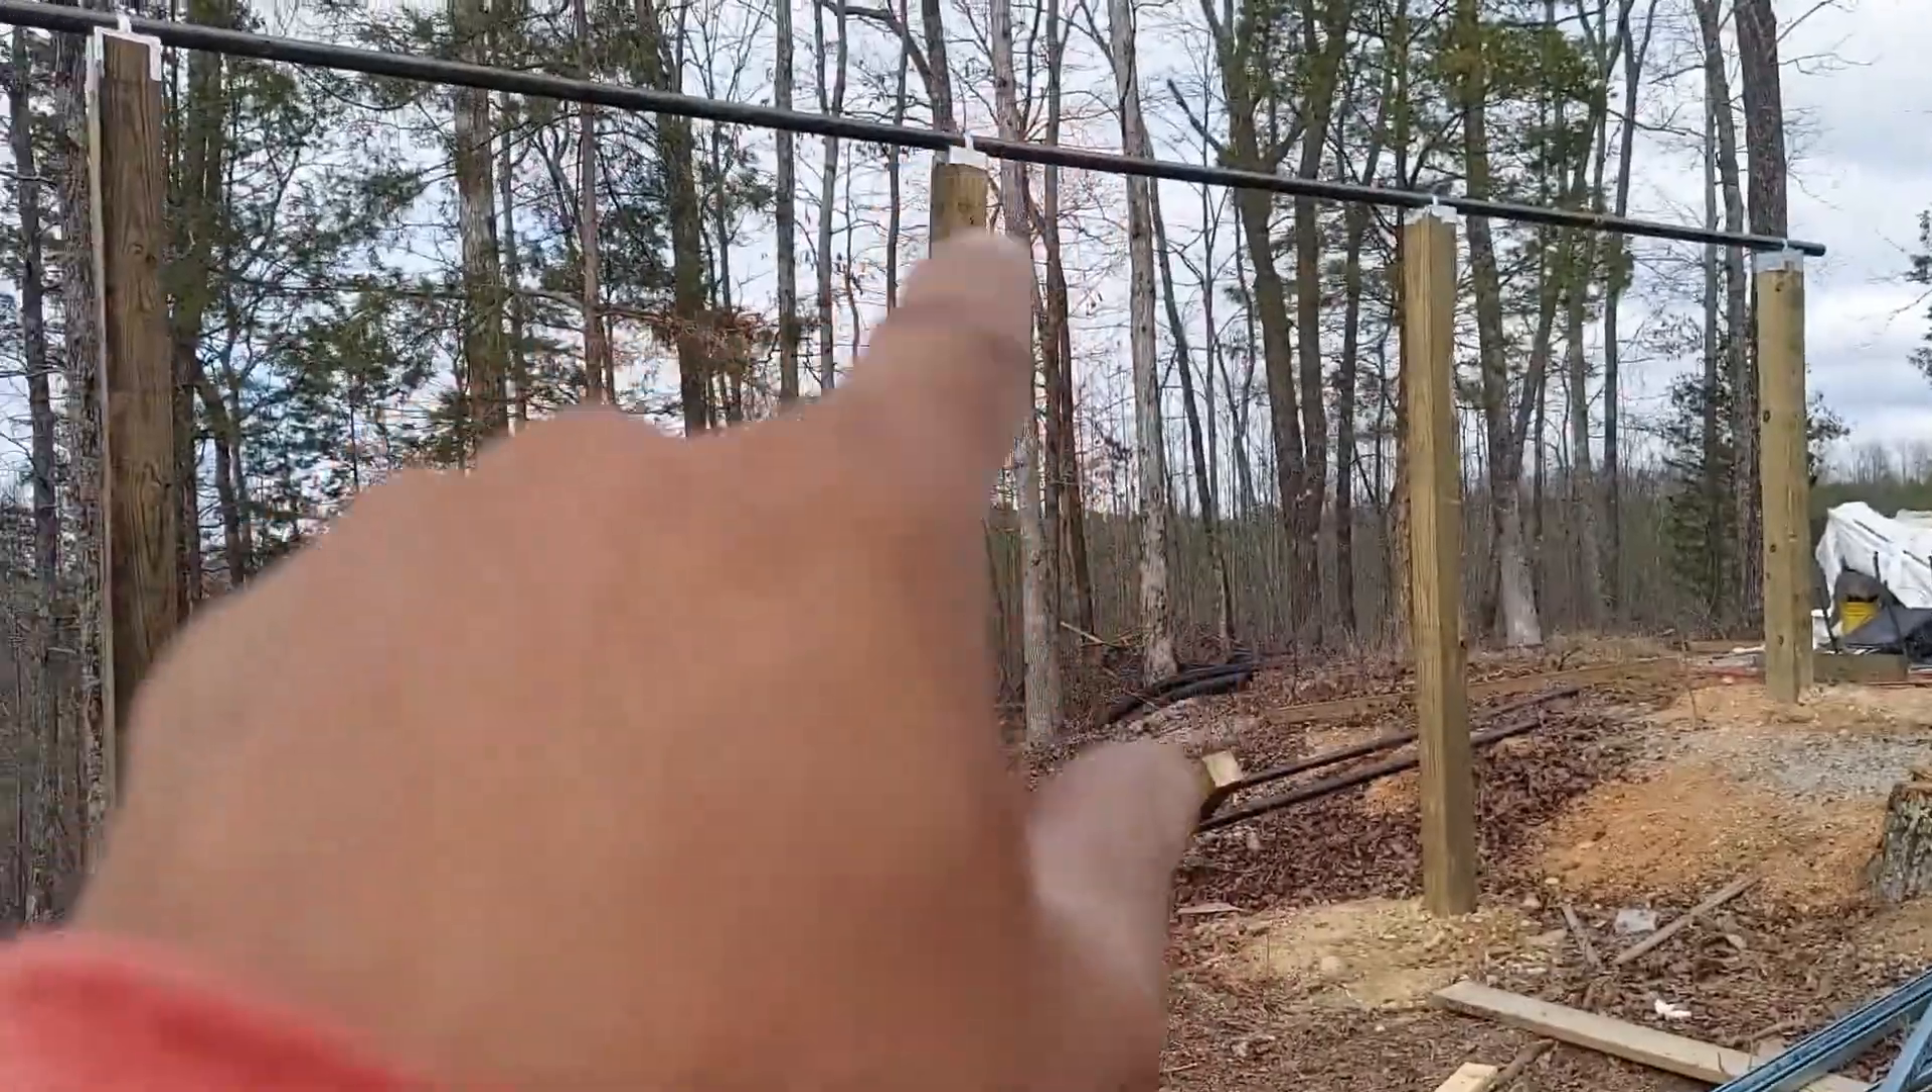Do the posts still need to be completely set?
No.